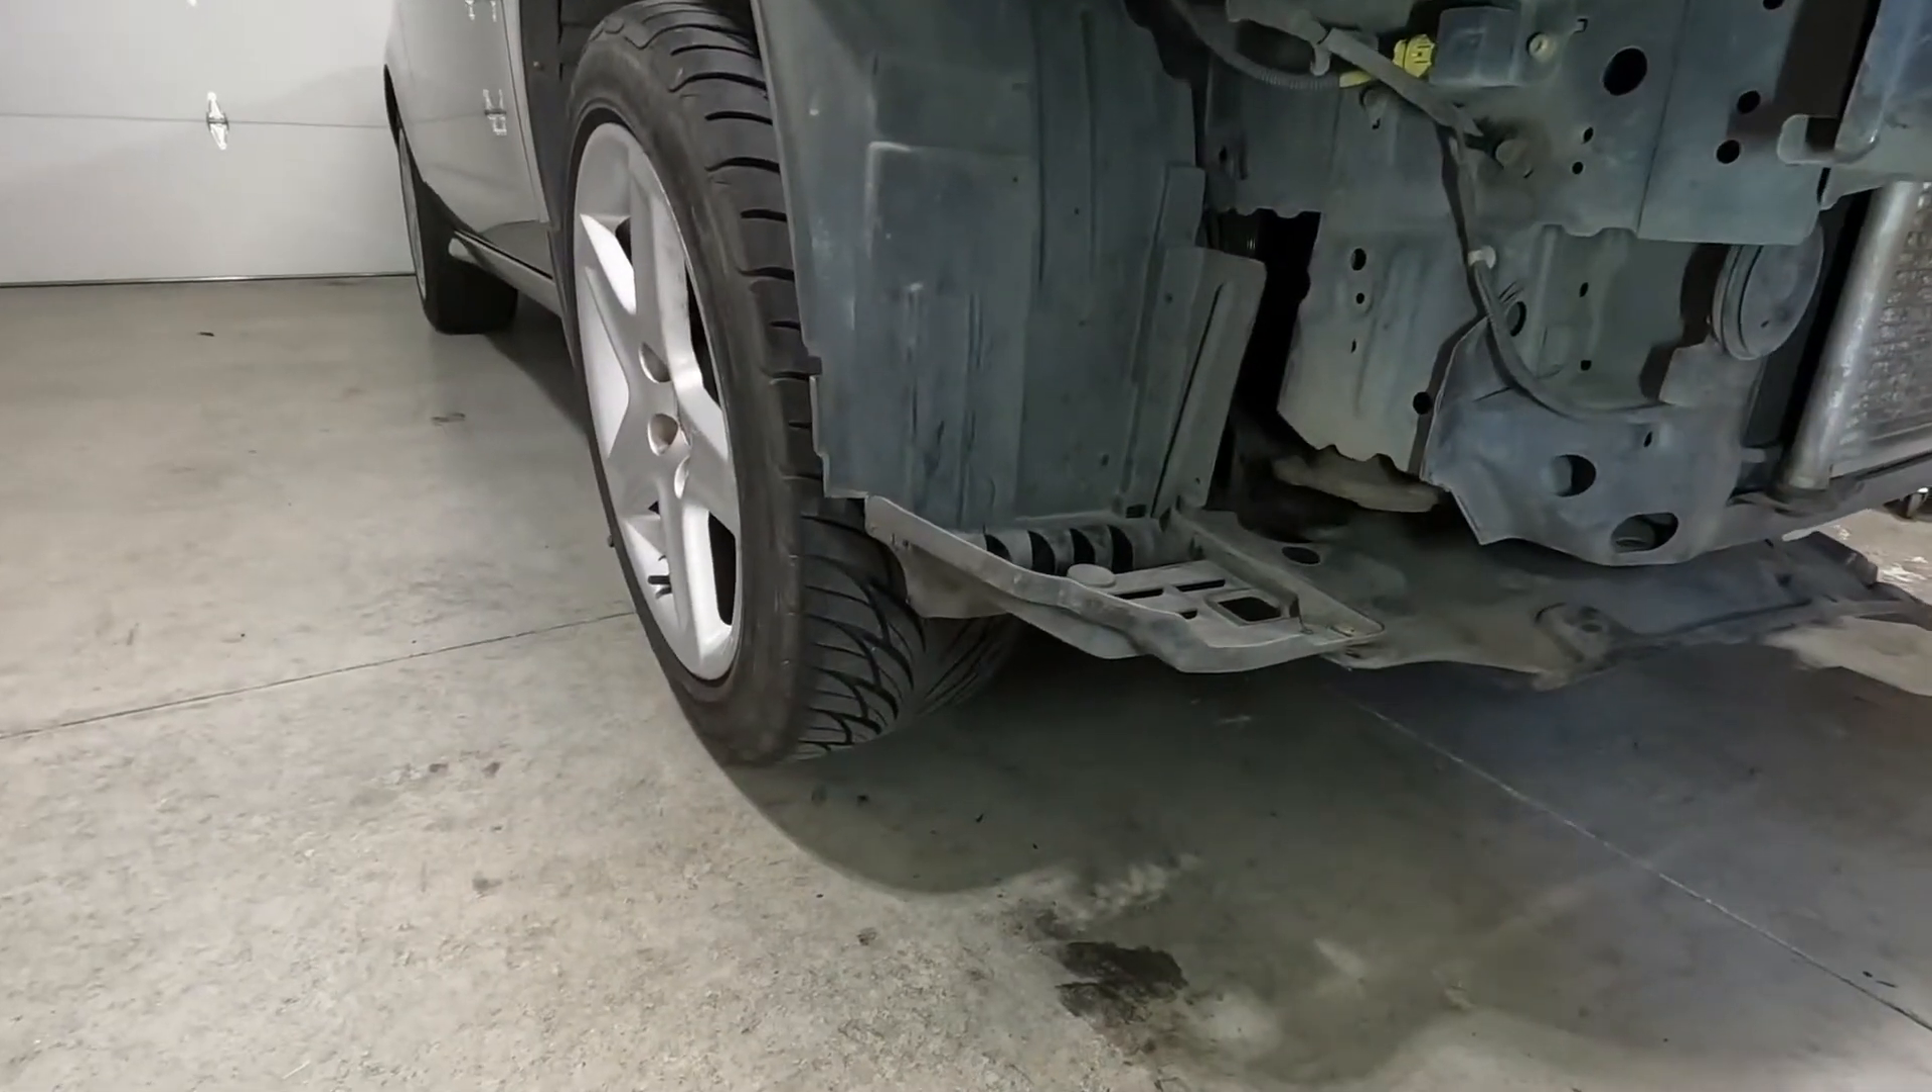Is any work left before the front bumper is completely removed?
No.